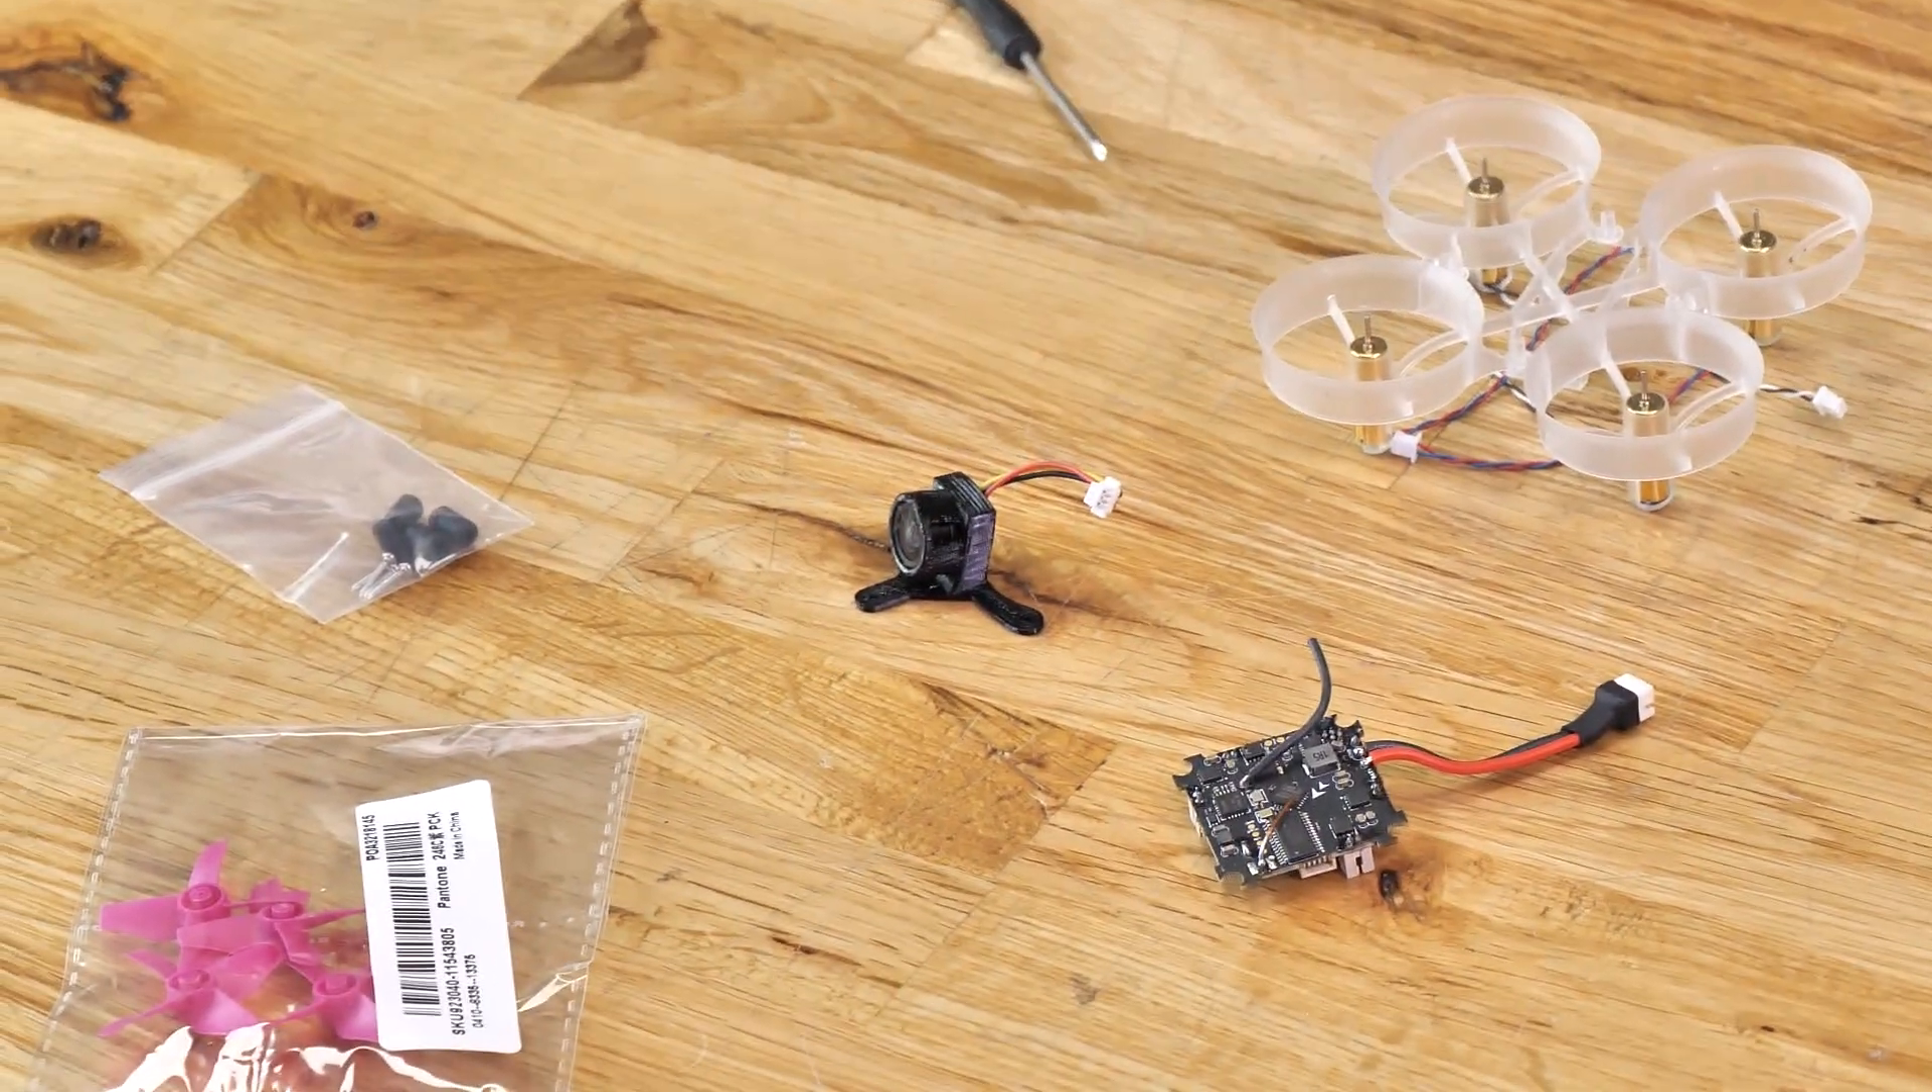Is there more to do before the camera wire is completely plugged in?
Yes.